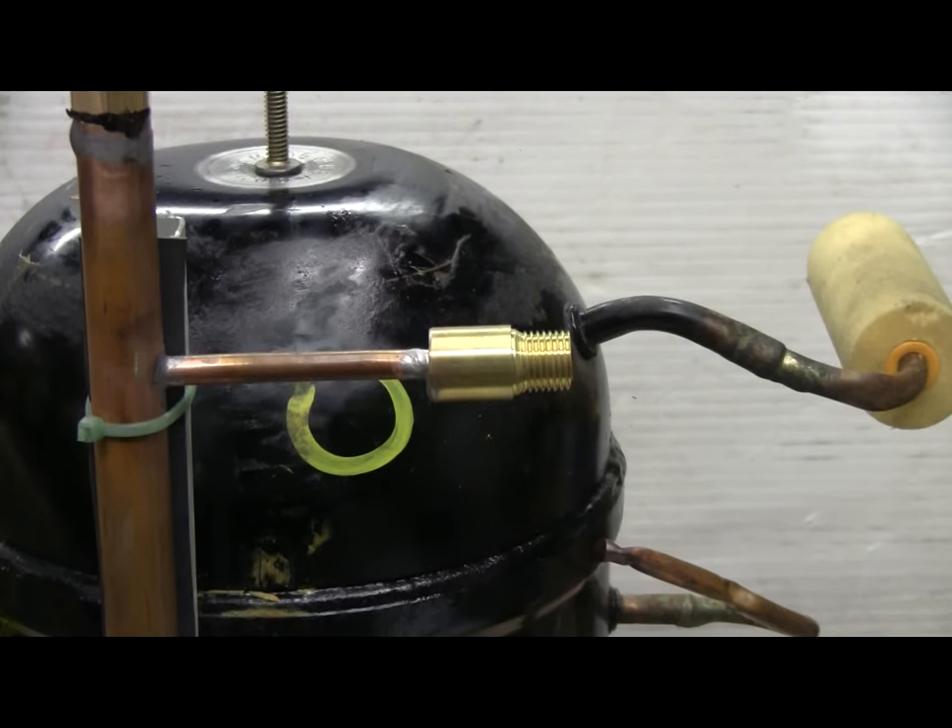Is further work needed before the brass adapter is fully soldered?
No.